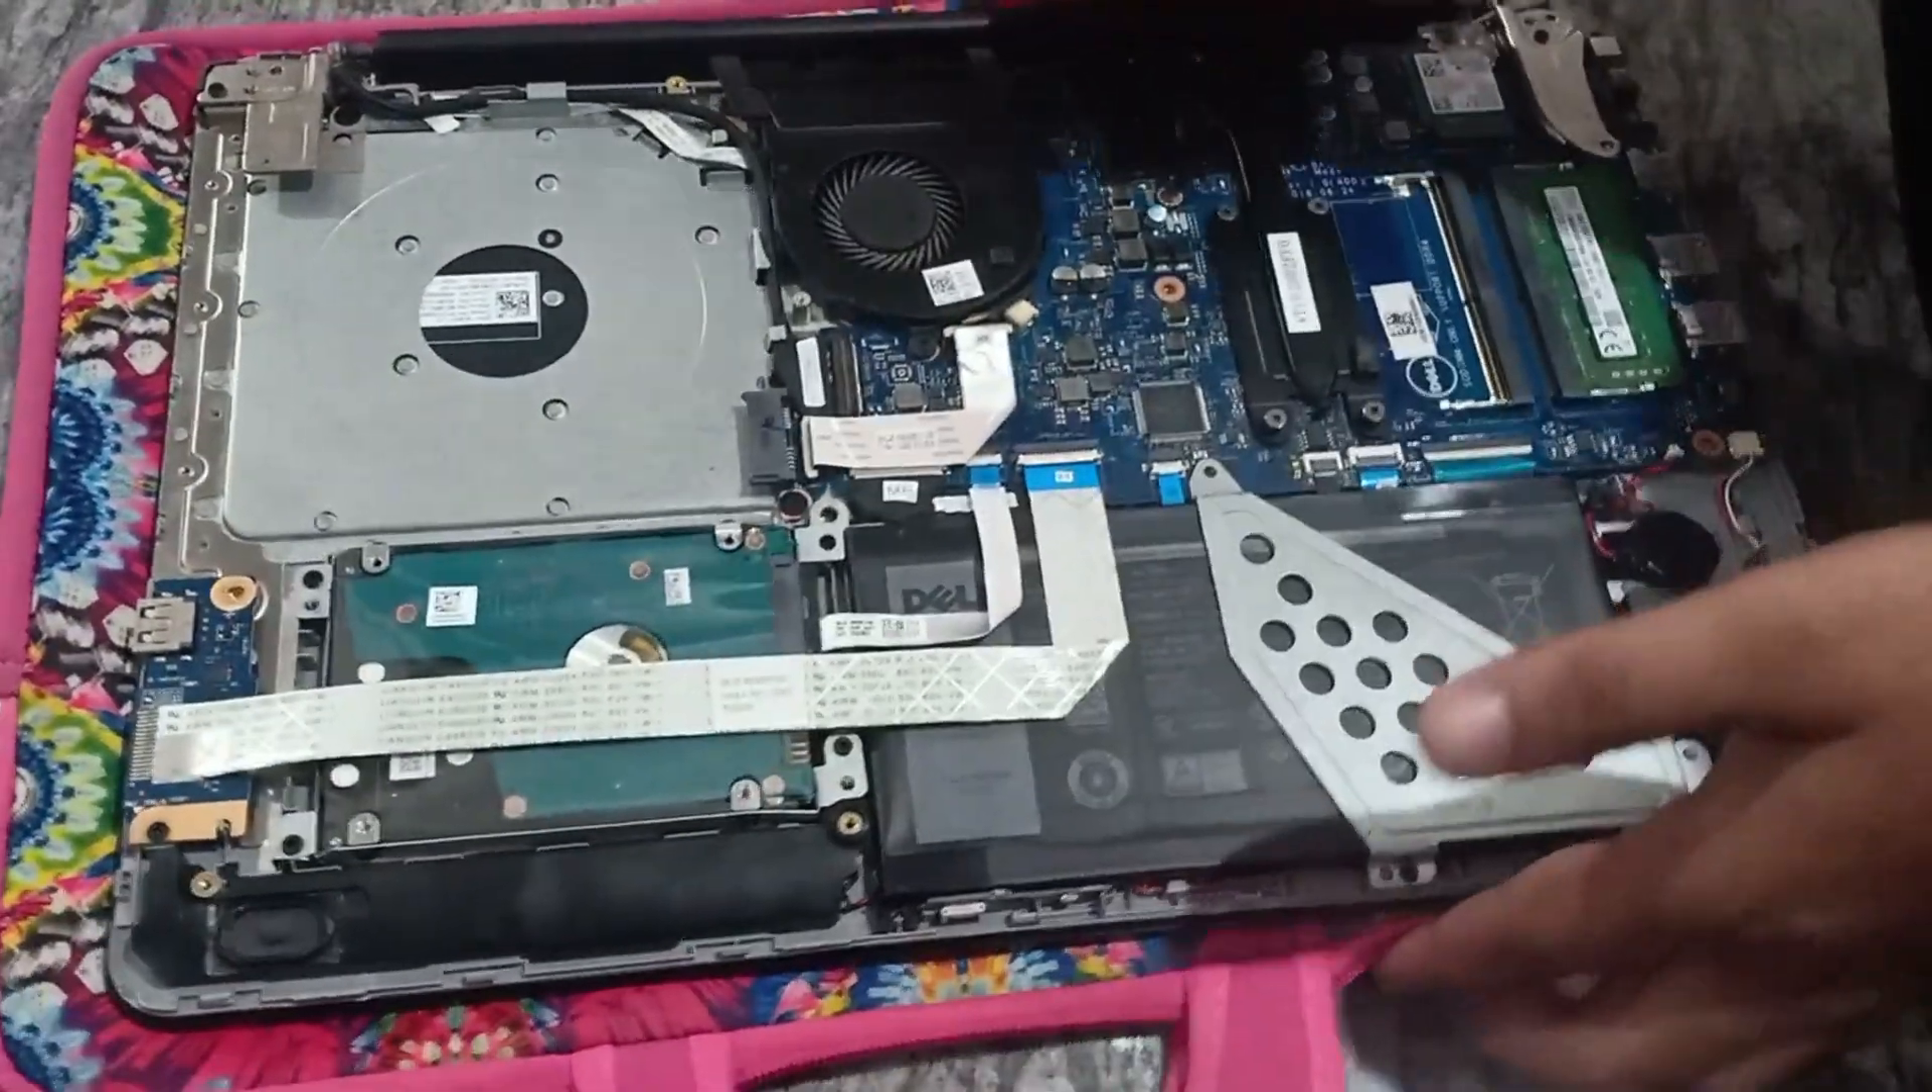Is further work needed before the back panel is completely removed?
No.